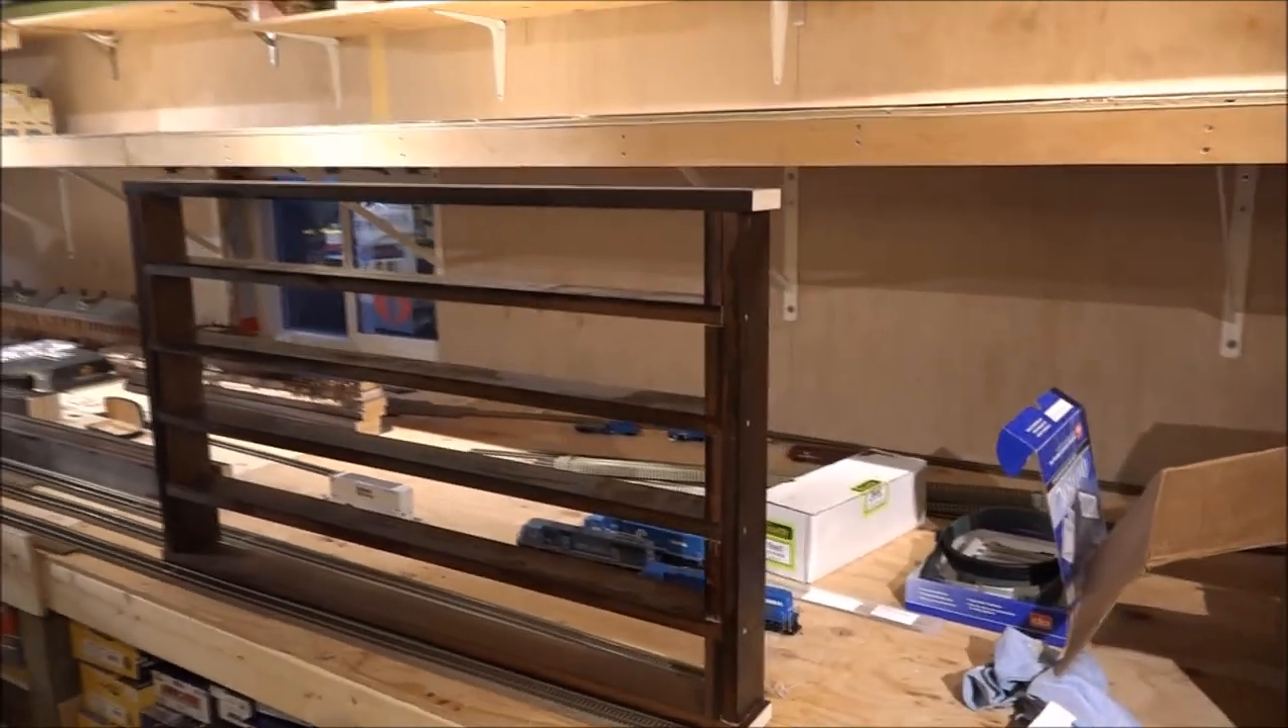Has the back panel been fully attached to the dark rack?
No.